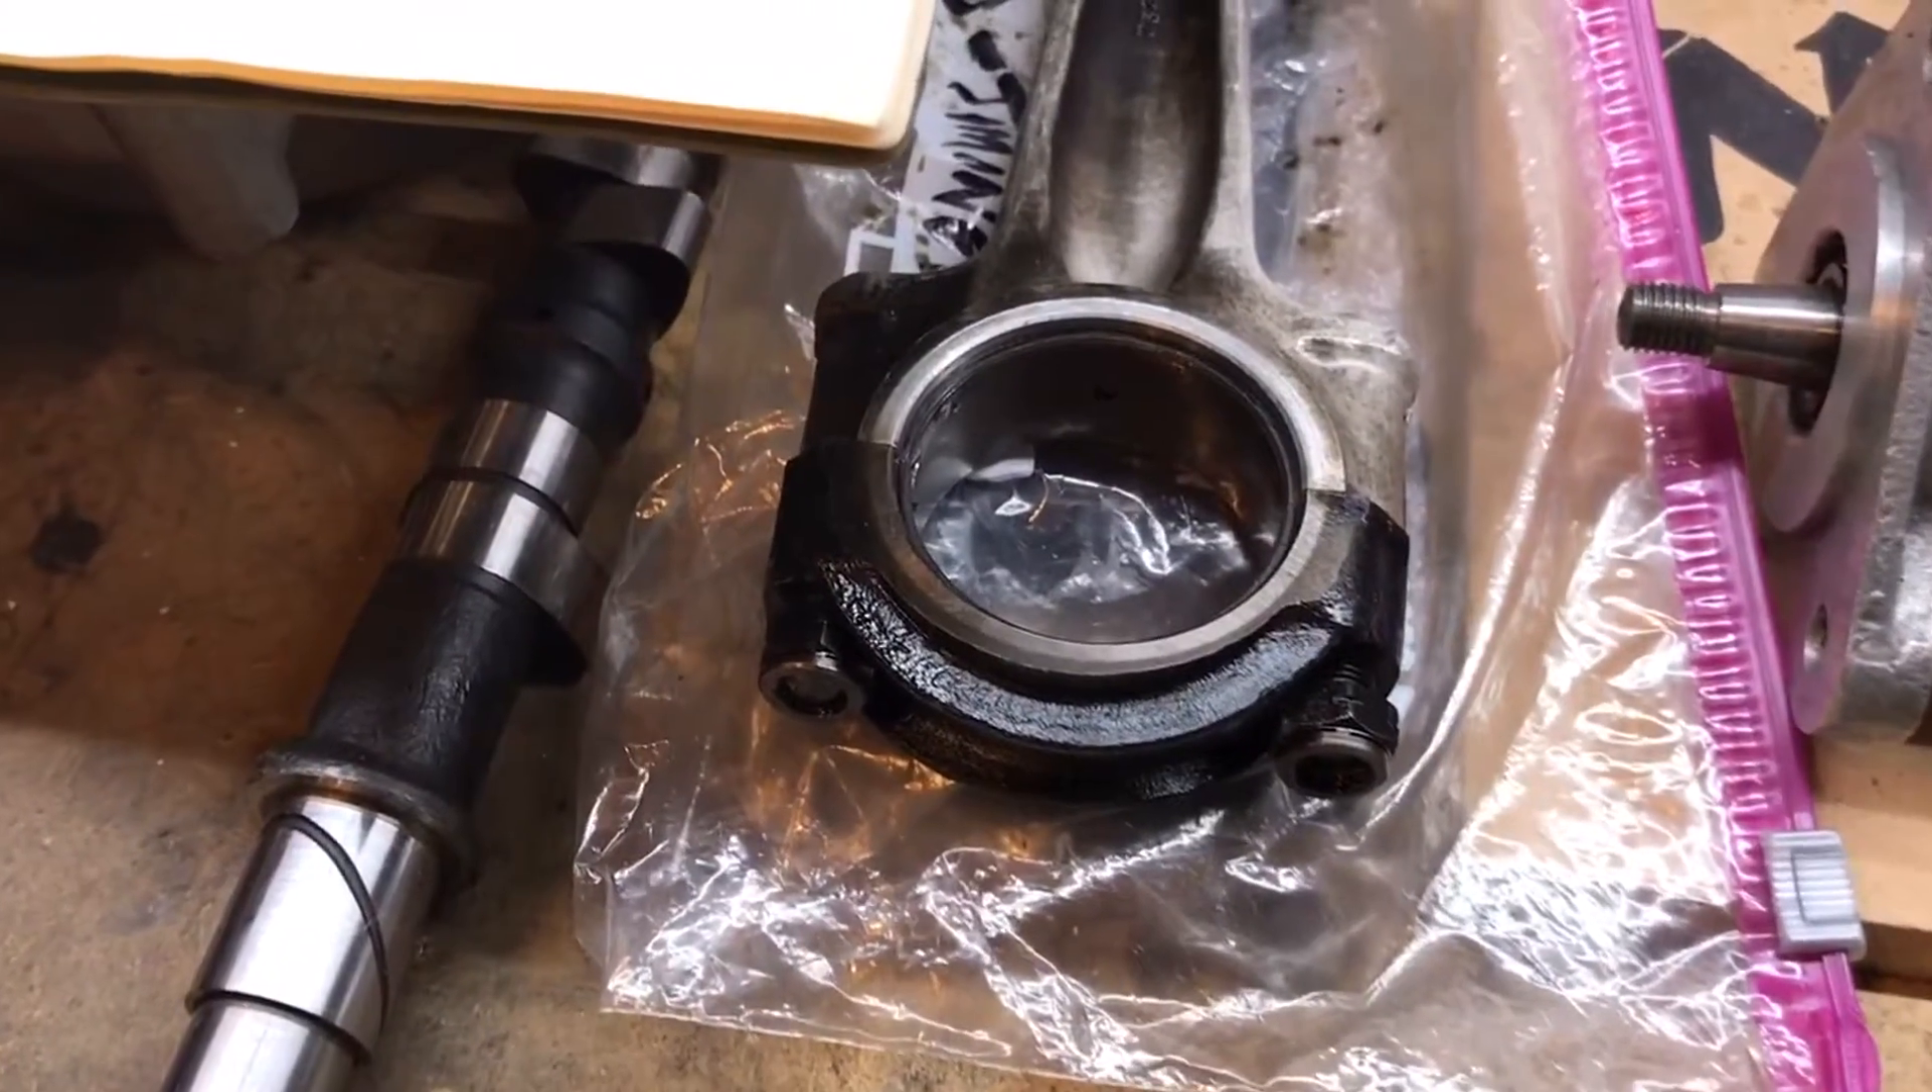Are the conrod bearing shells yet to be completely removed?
Yes.